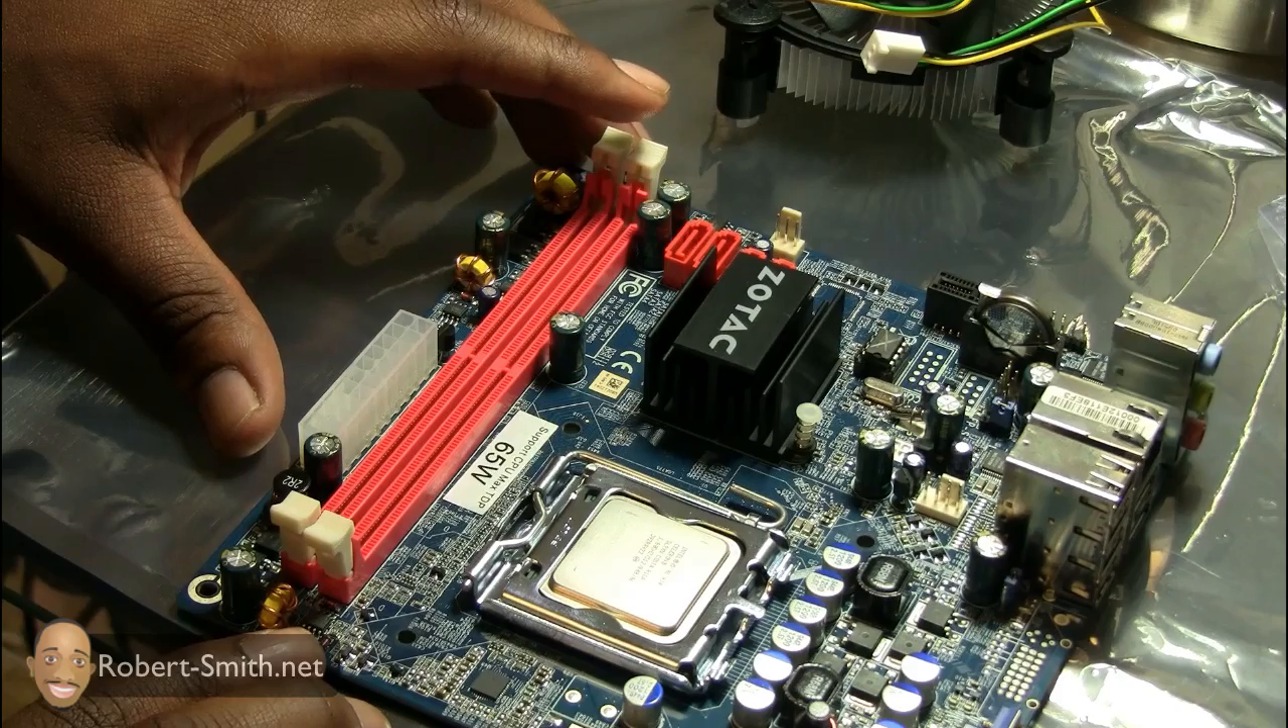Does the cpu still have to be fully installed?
No.